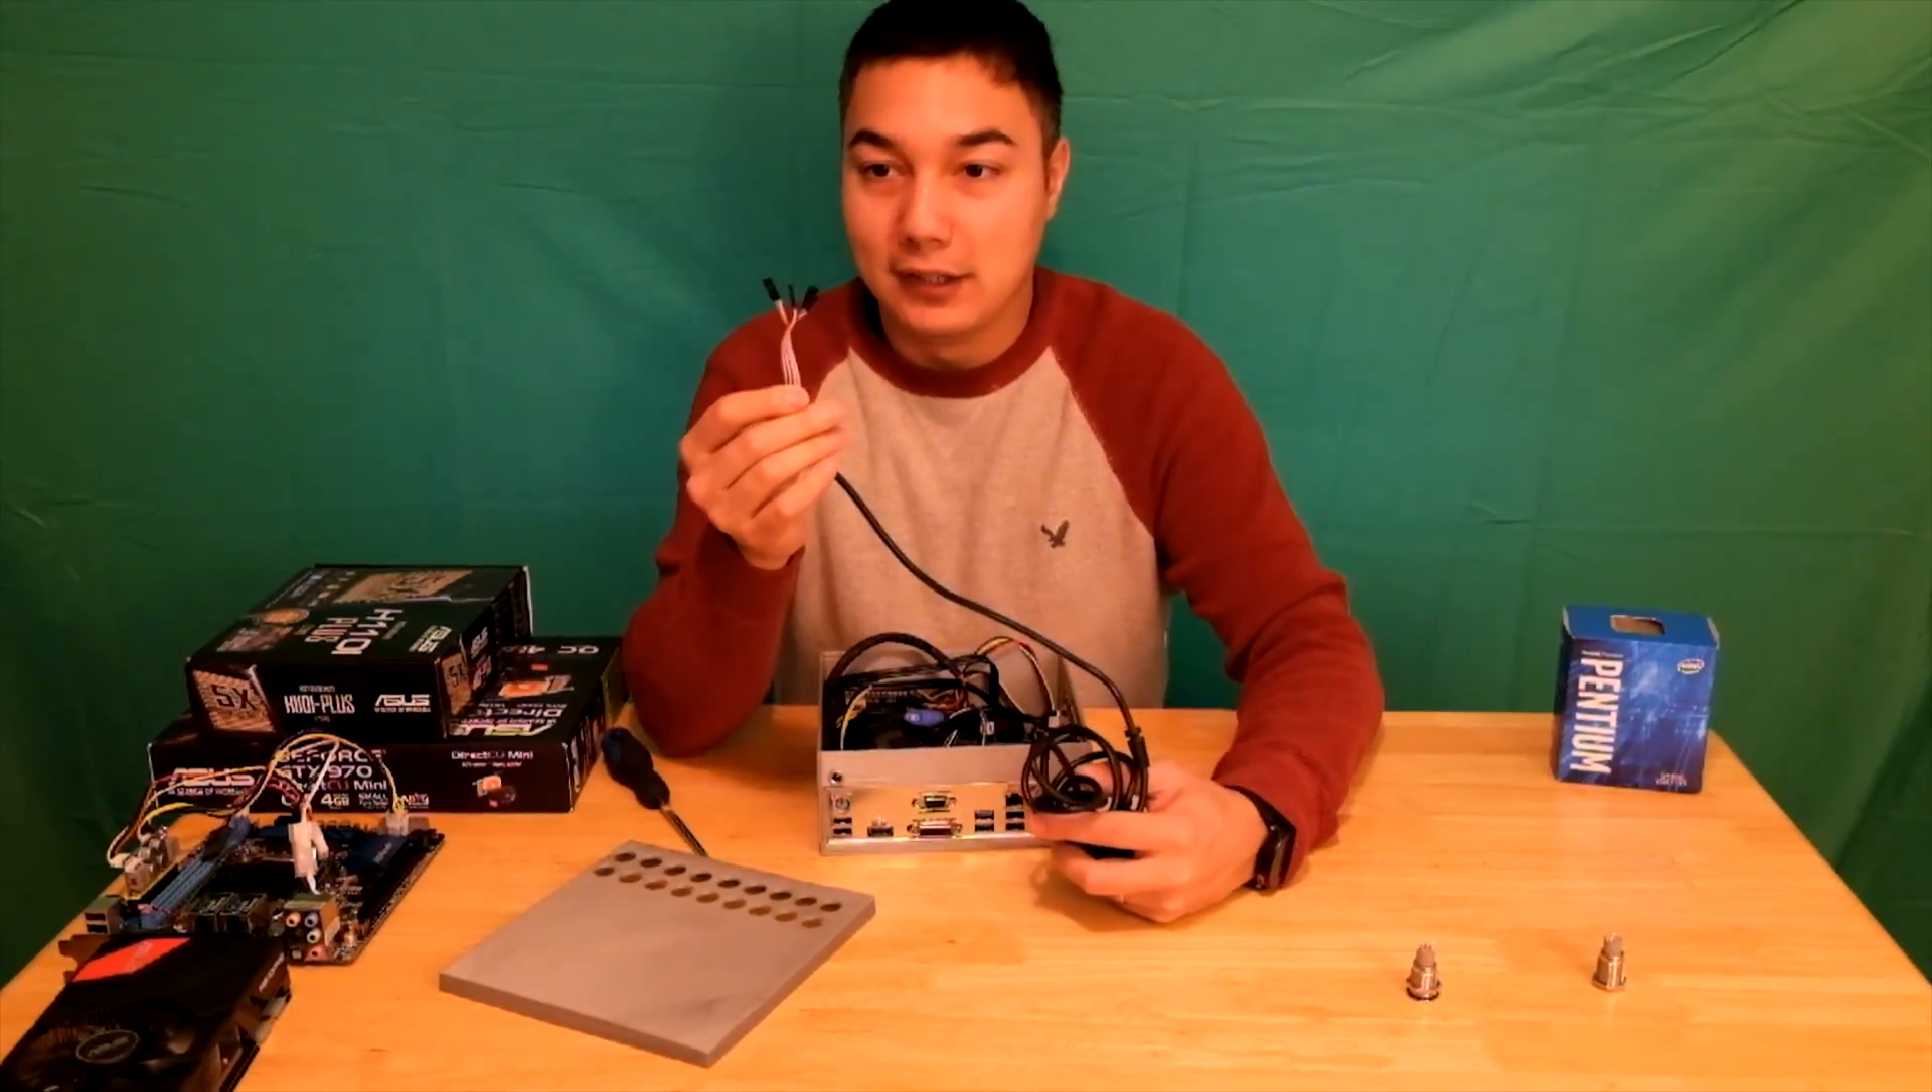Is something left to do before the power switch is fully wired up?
Yes.